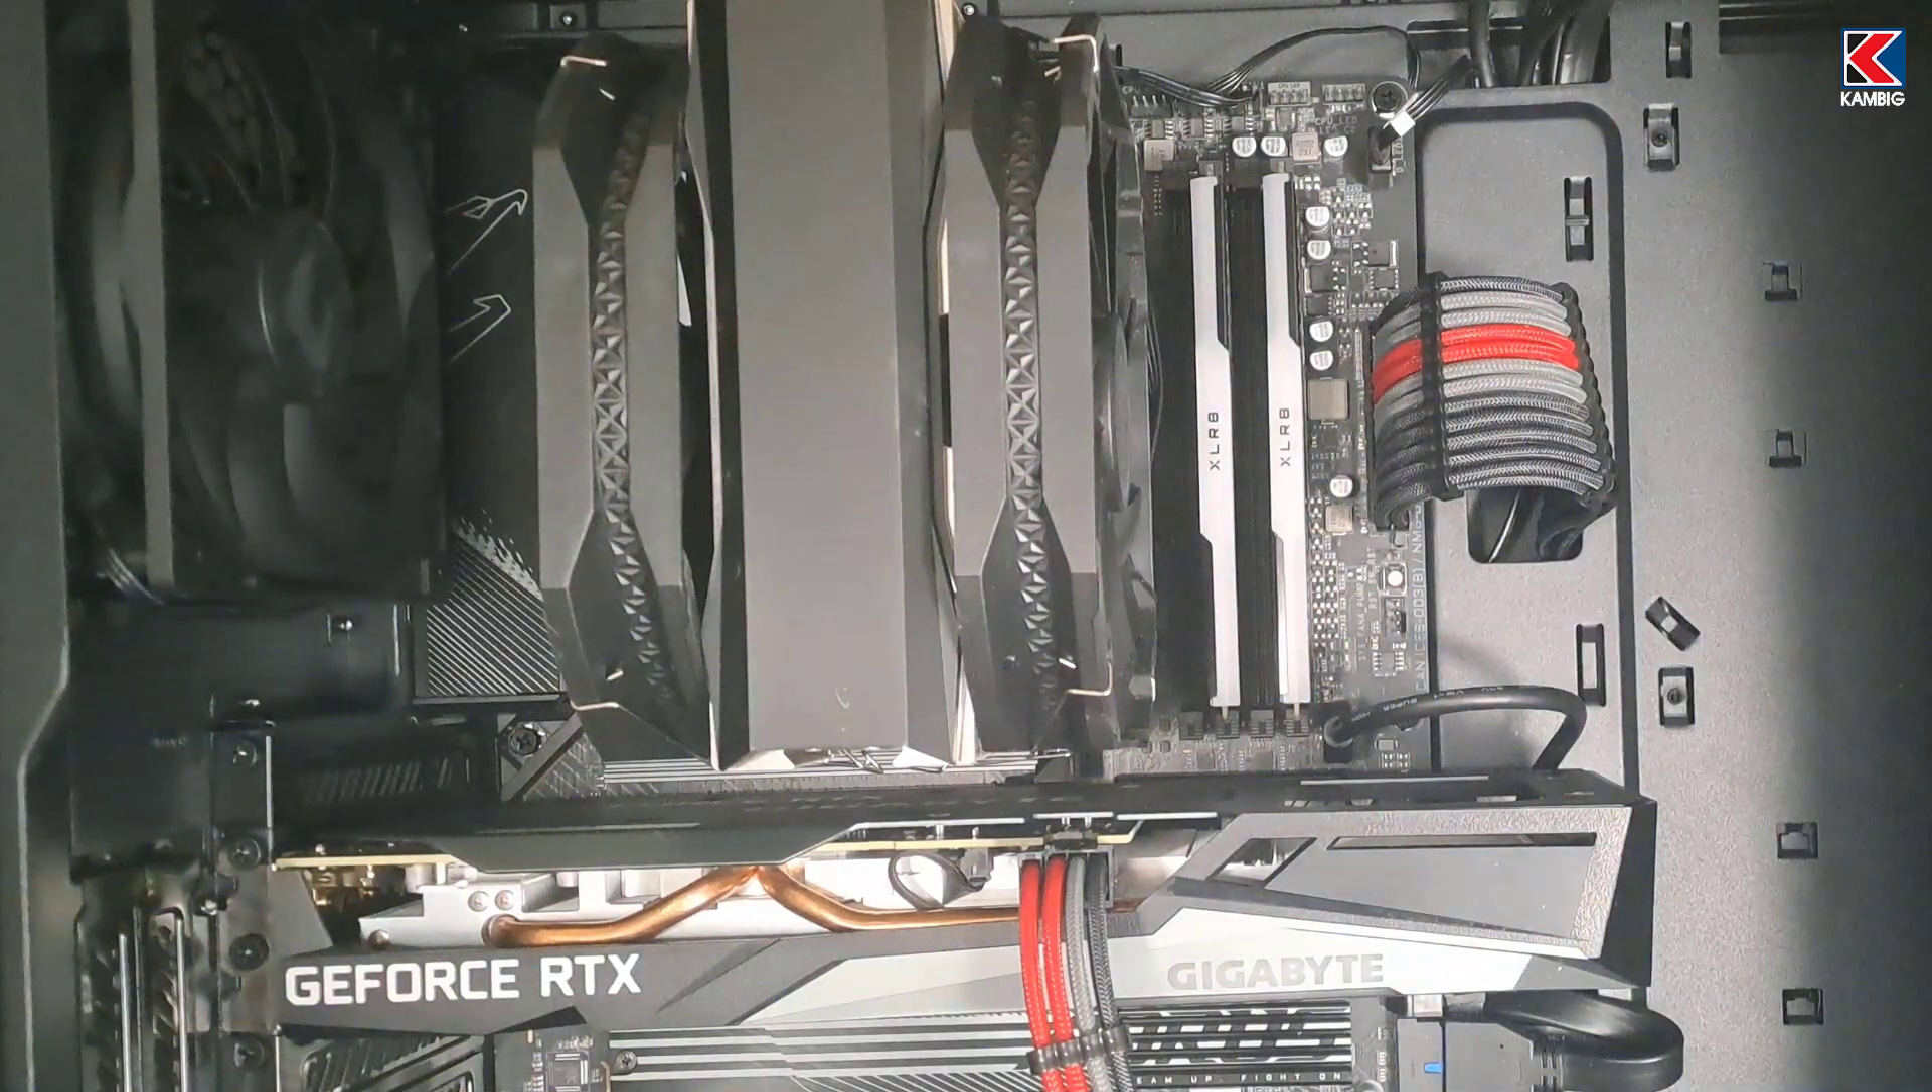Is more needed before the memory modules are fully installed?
No.